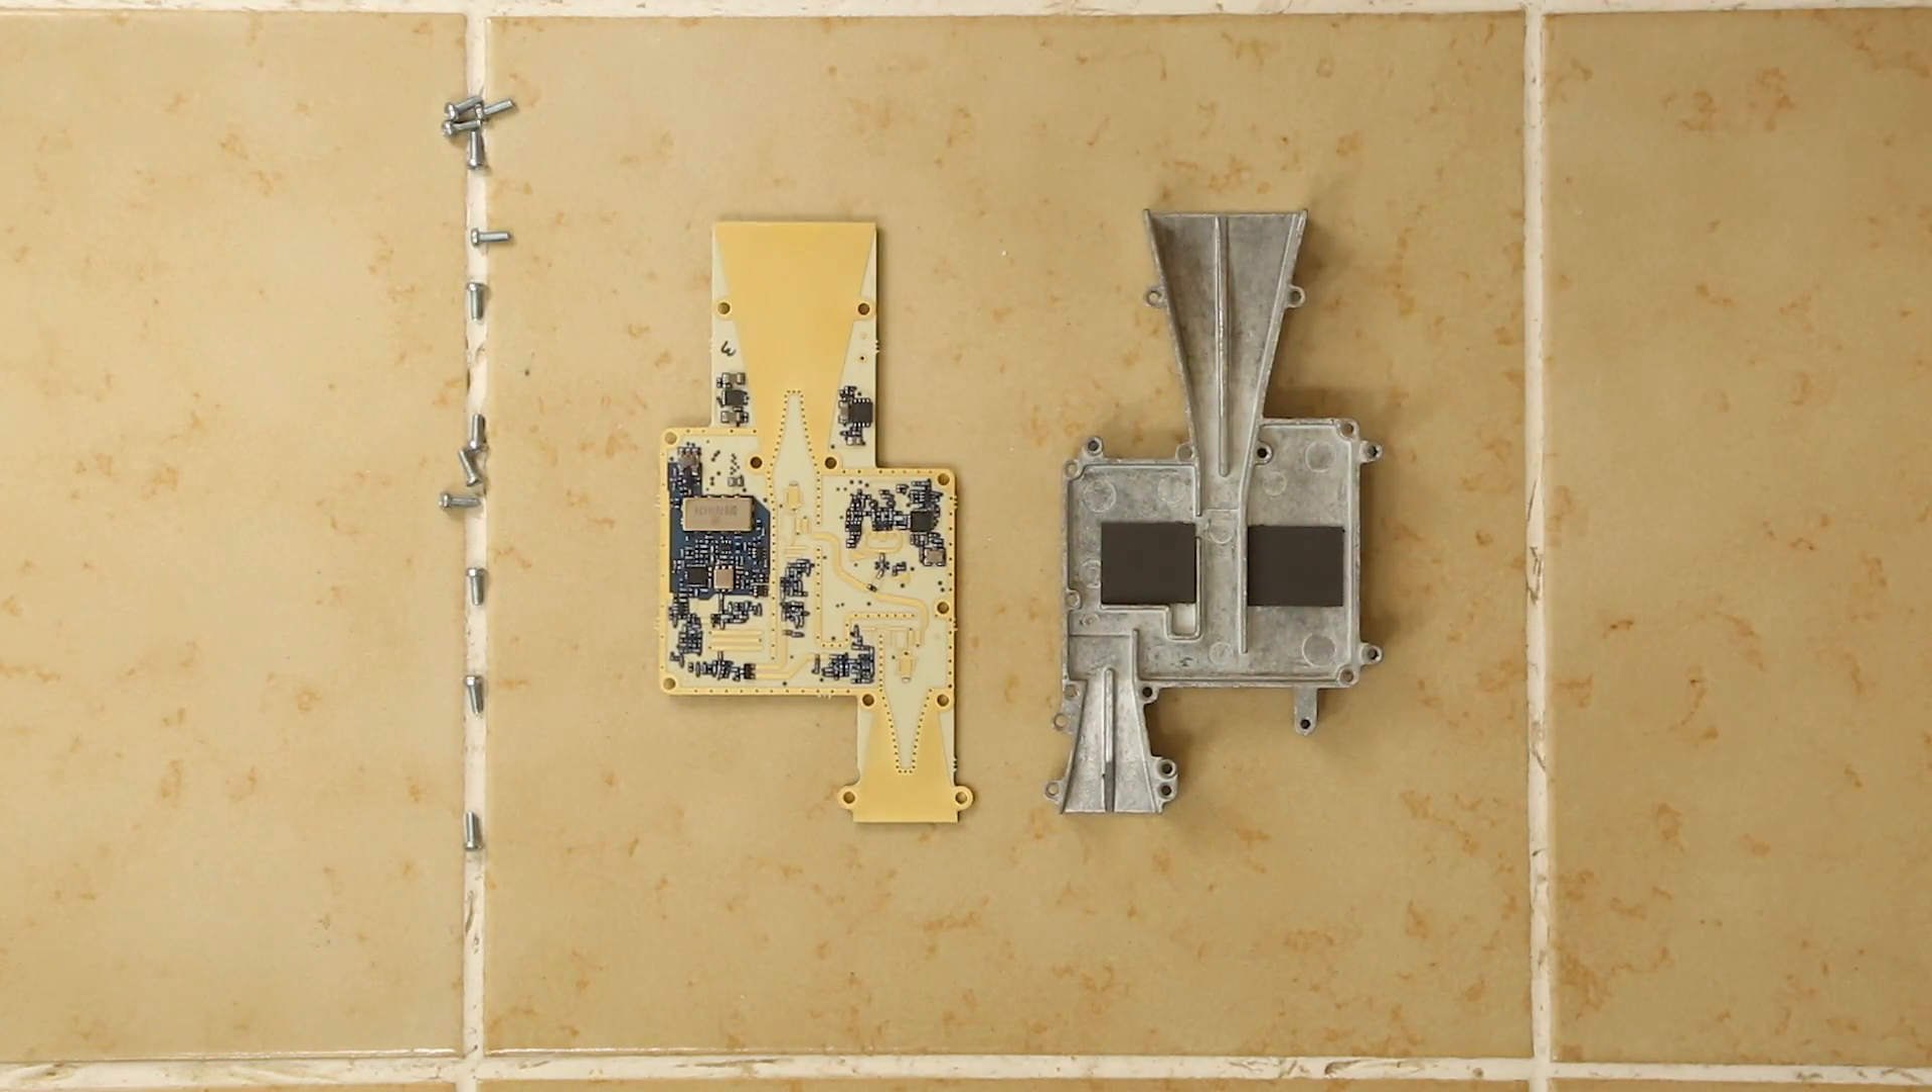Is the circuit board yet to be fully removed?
No.